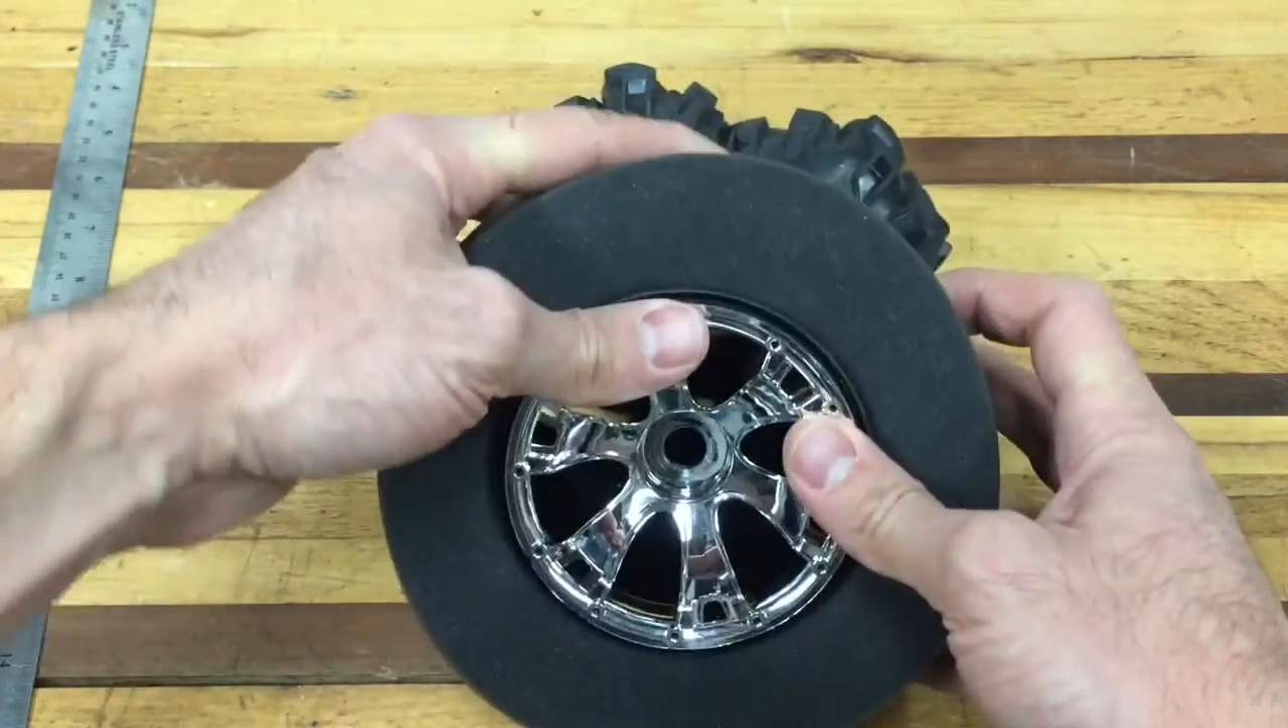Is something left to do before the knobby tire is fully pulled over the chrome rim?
Yes.